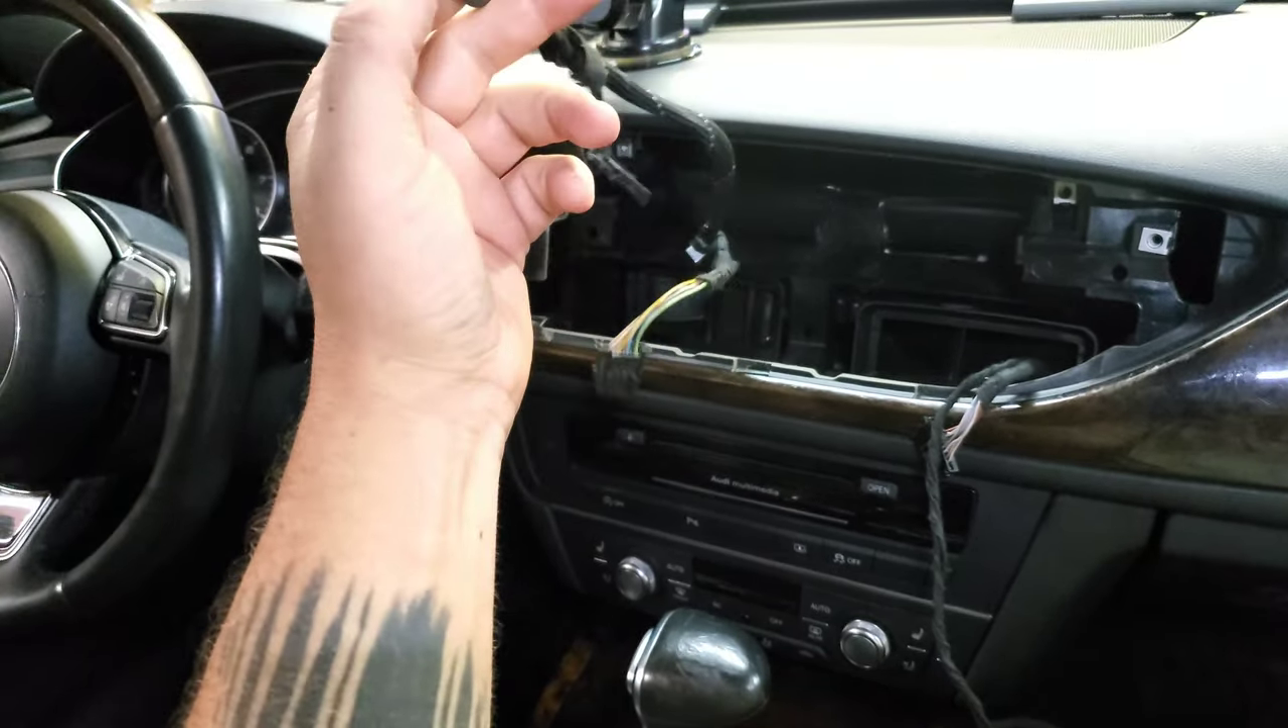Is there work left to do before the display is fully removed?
No.